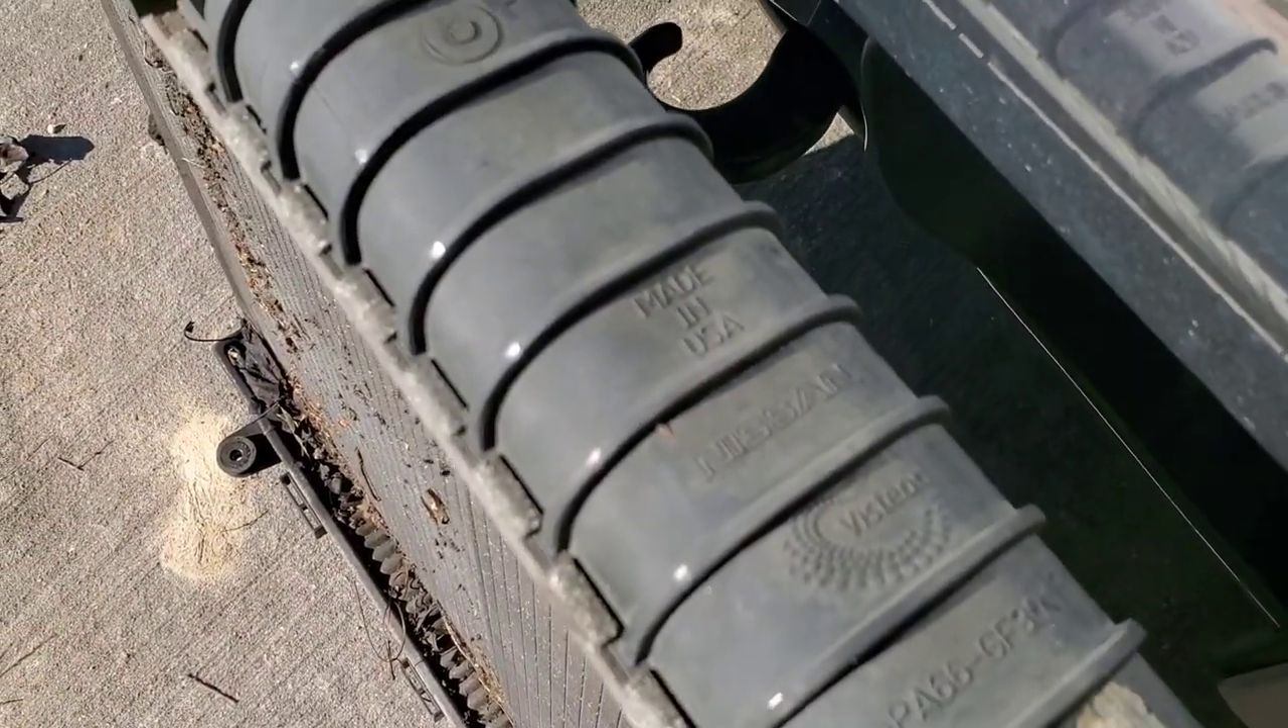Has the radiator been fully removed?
Yes.